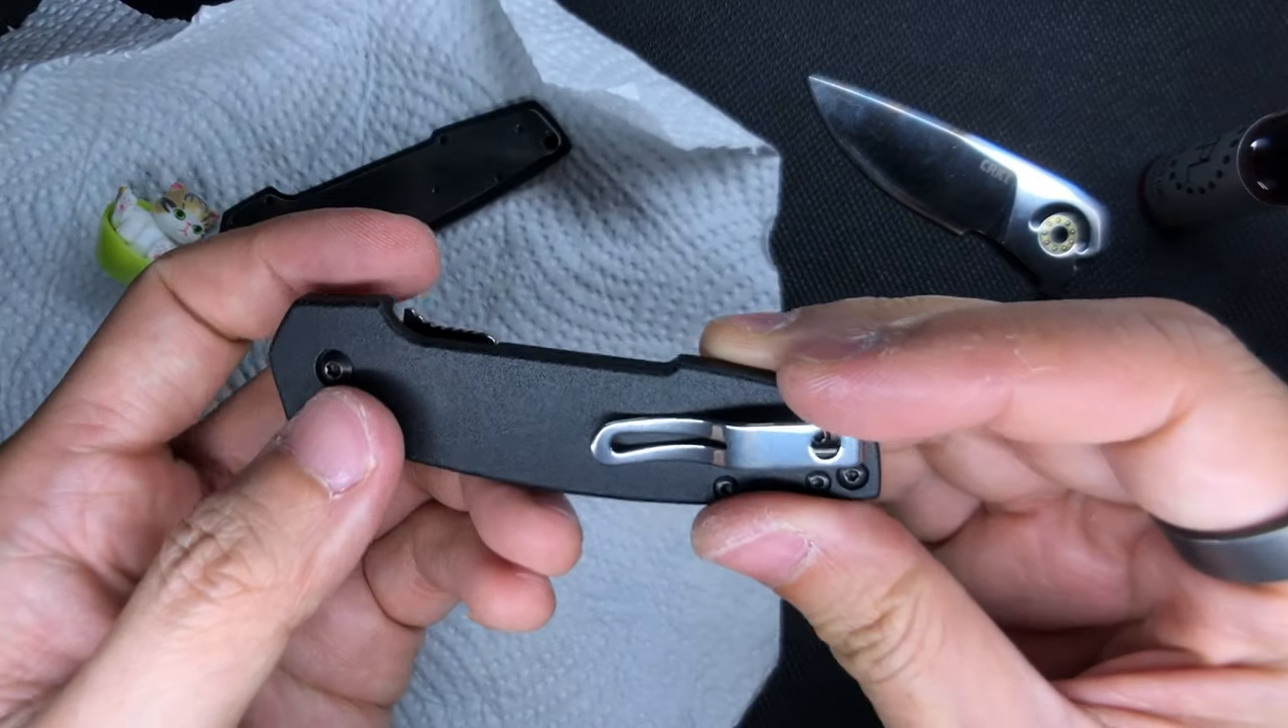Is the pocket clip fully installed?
Yes.